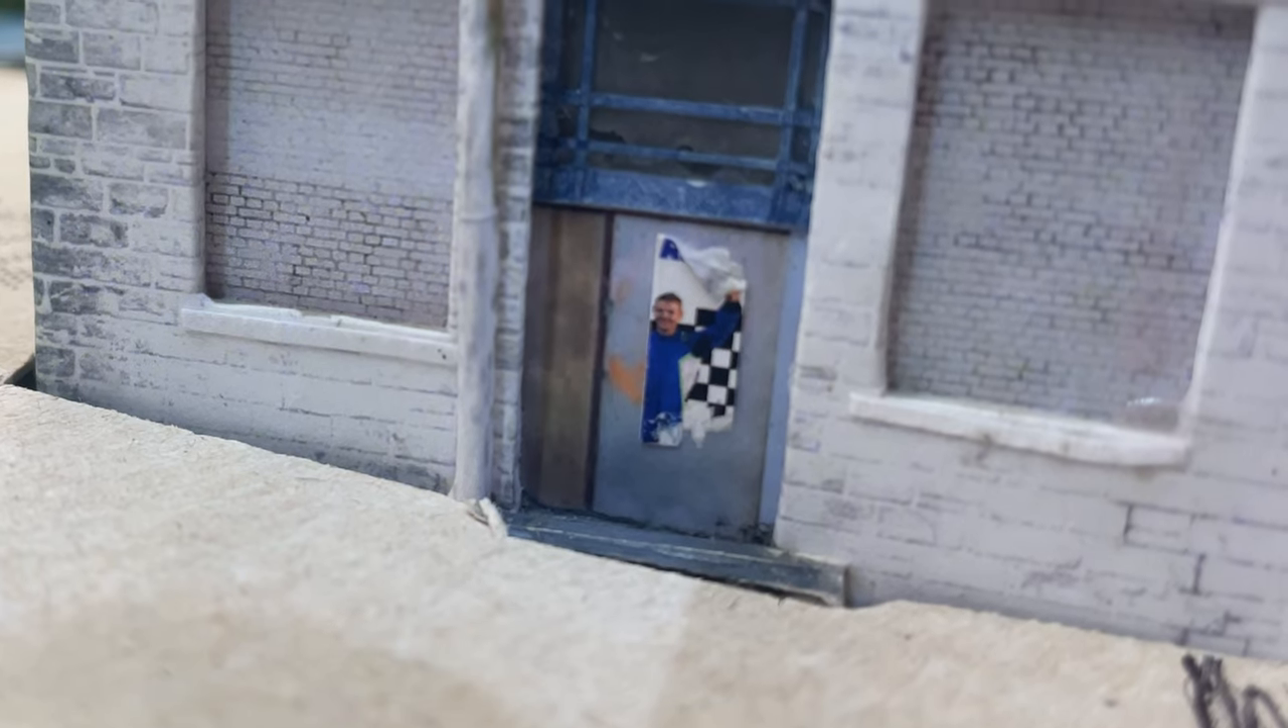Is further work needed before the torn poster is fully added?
No.